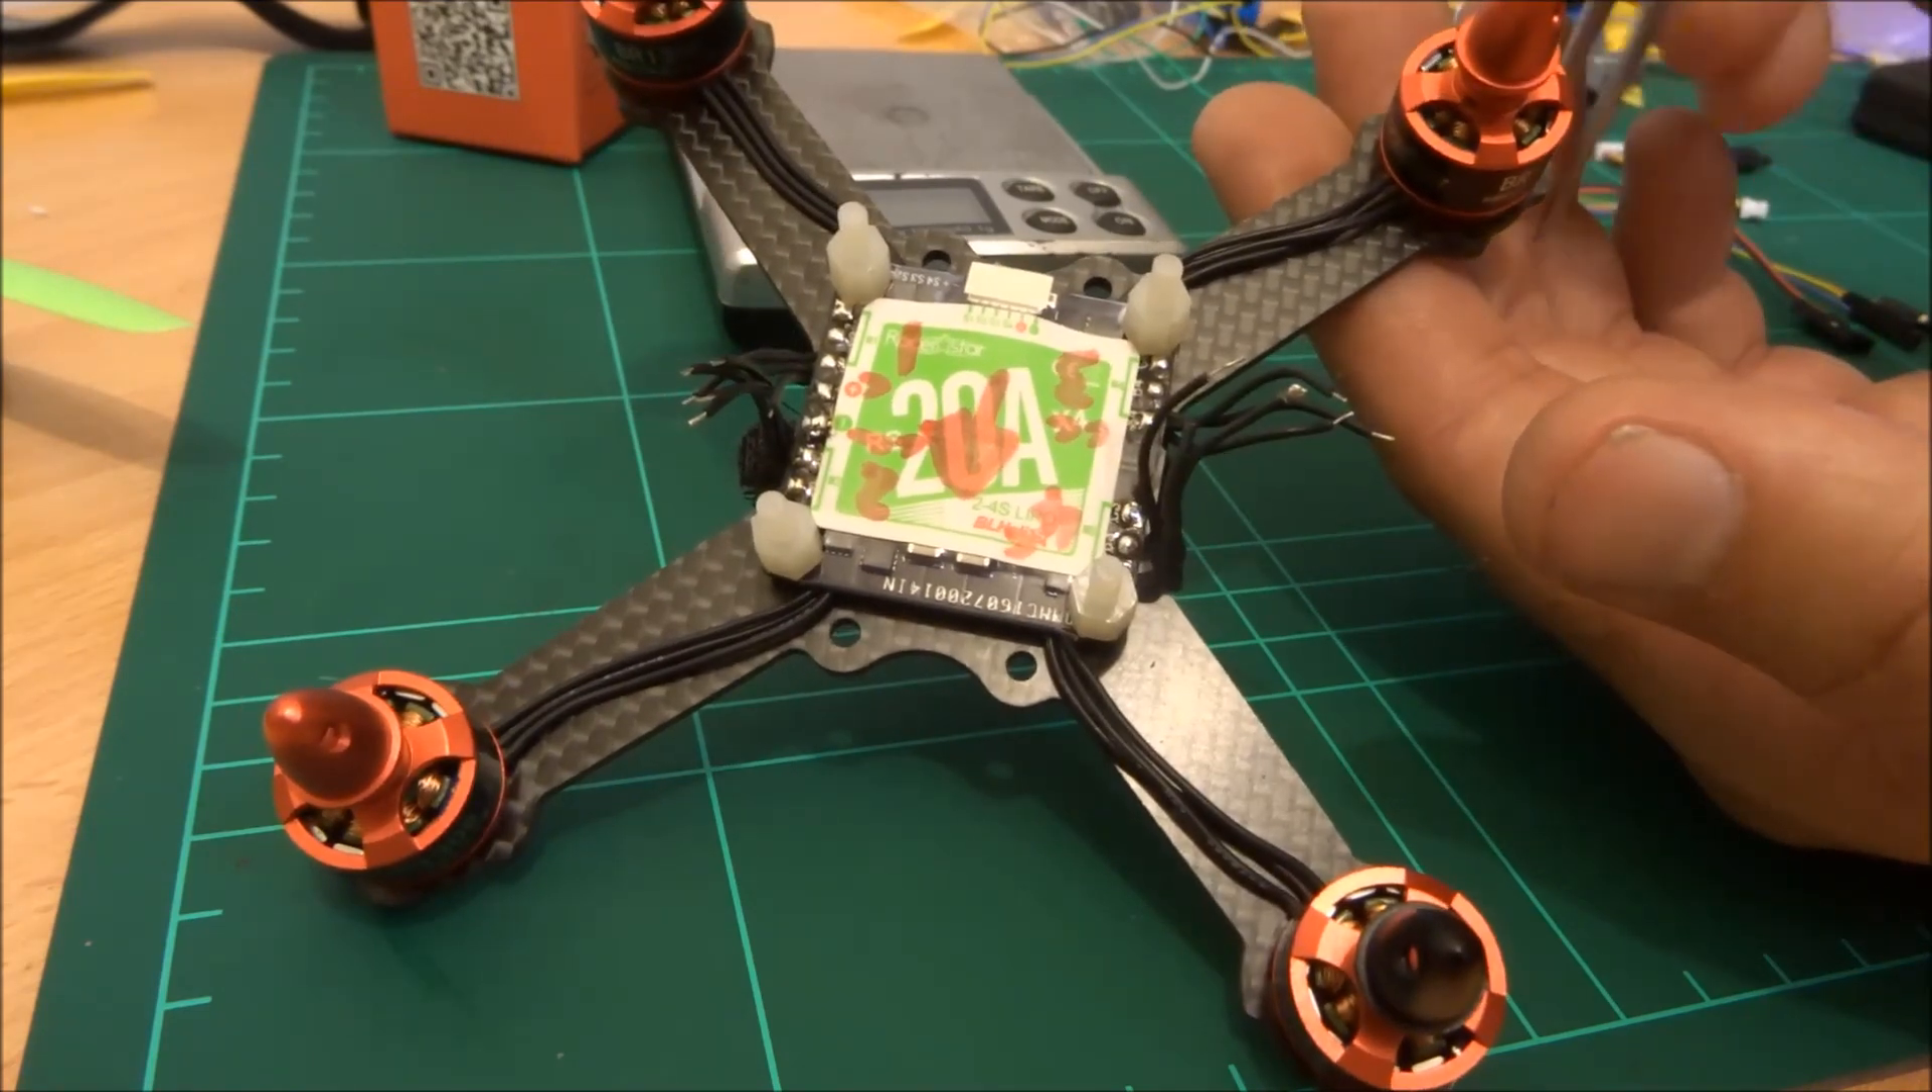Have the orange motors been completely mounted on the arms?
Yes.